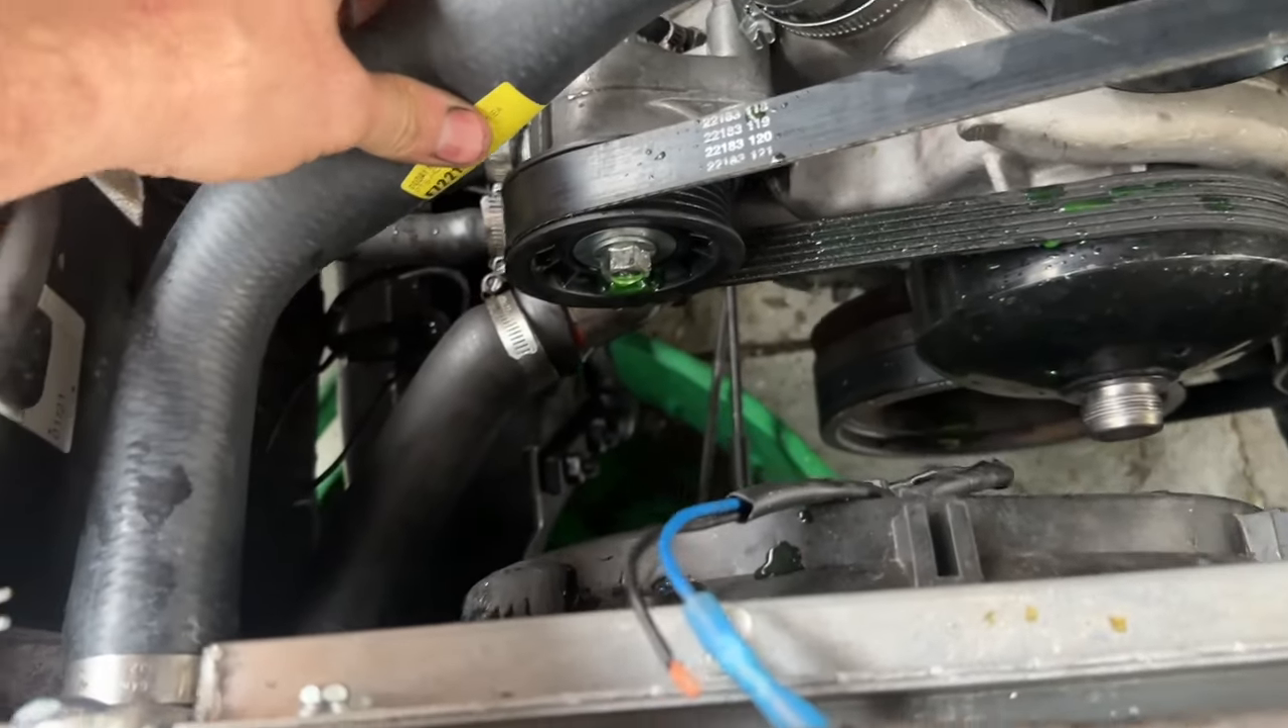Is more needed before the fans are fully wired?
Yes.